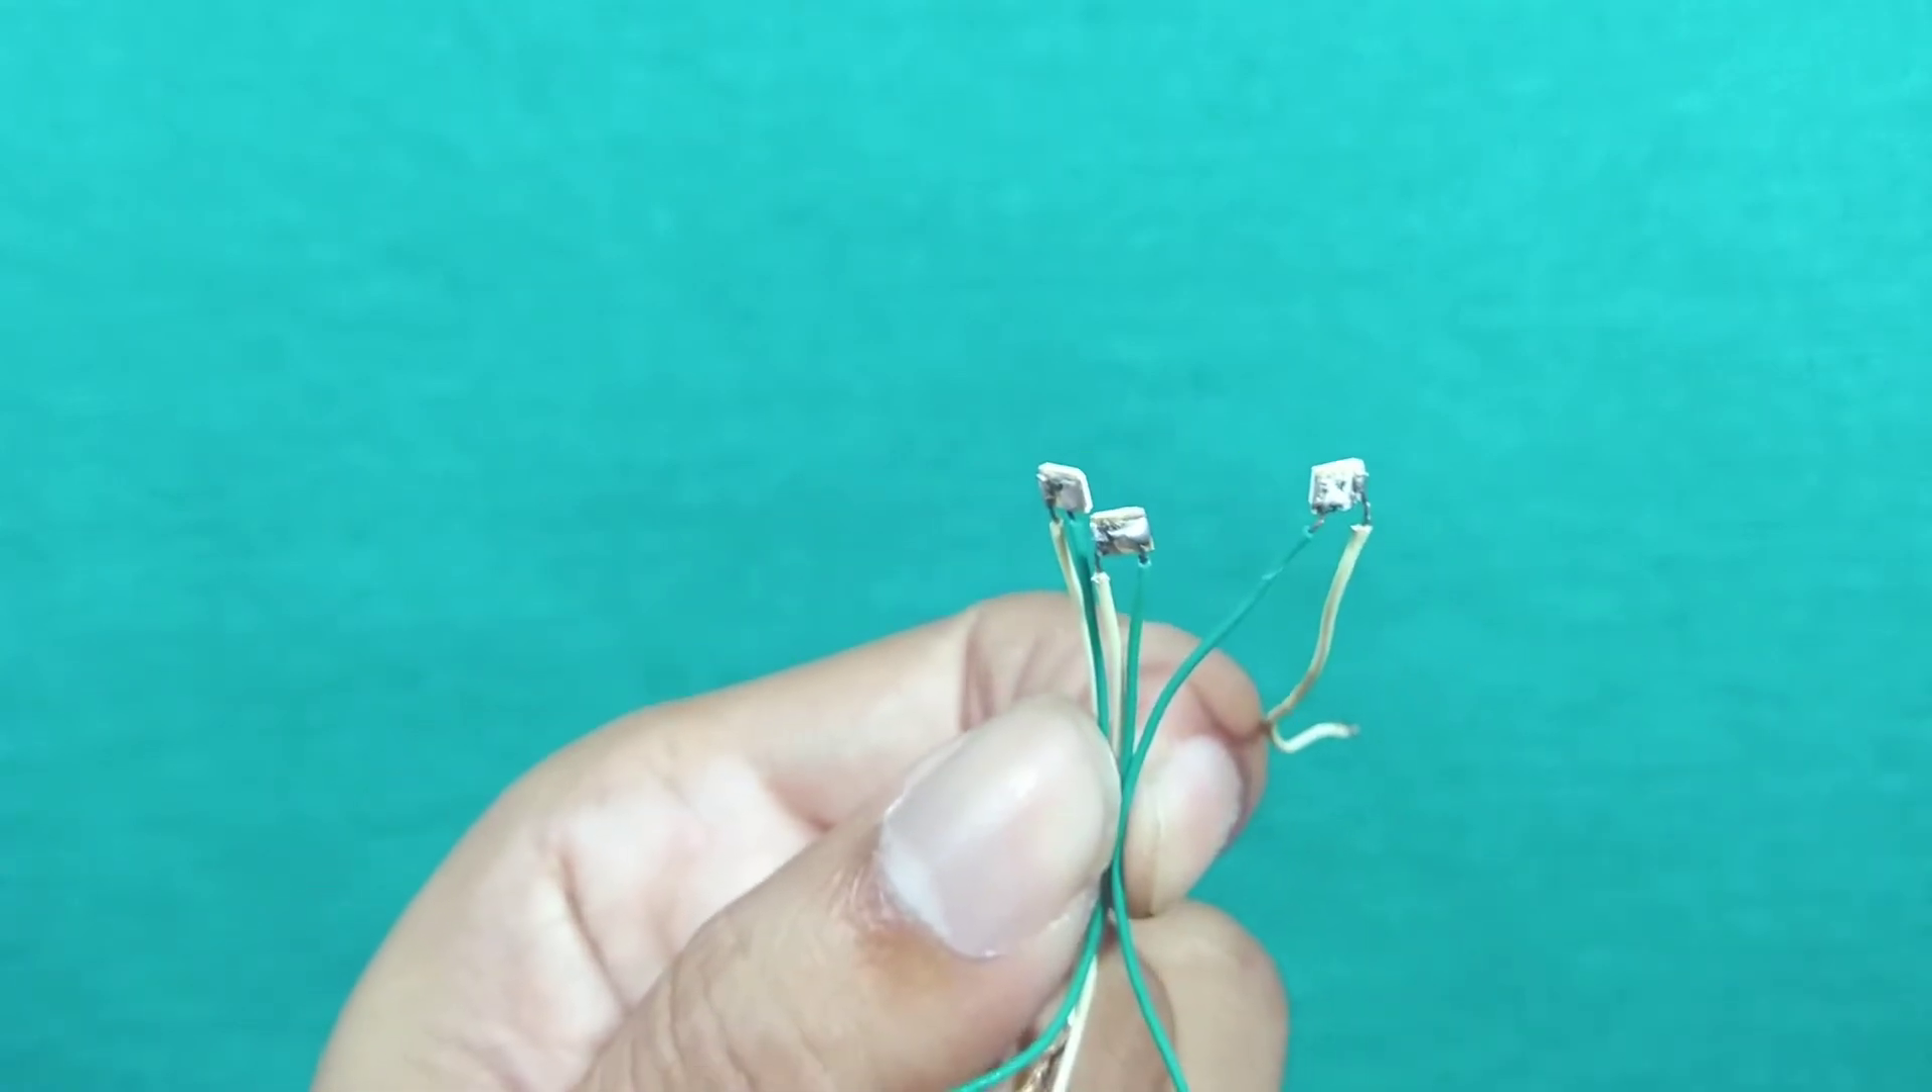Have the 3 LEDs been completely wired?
Yes.